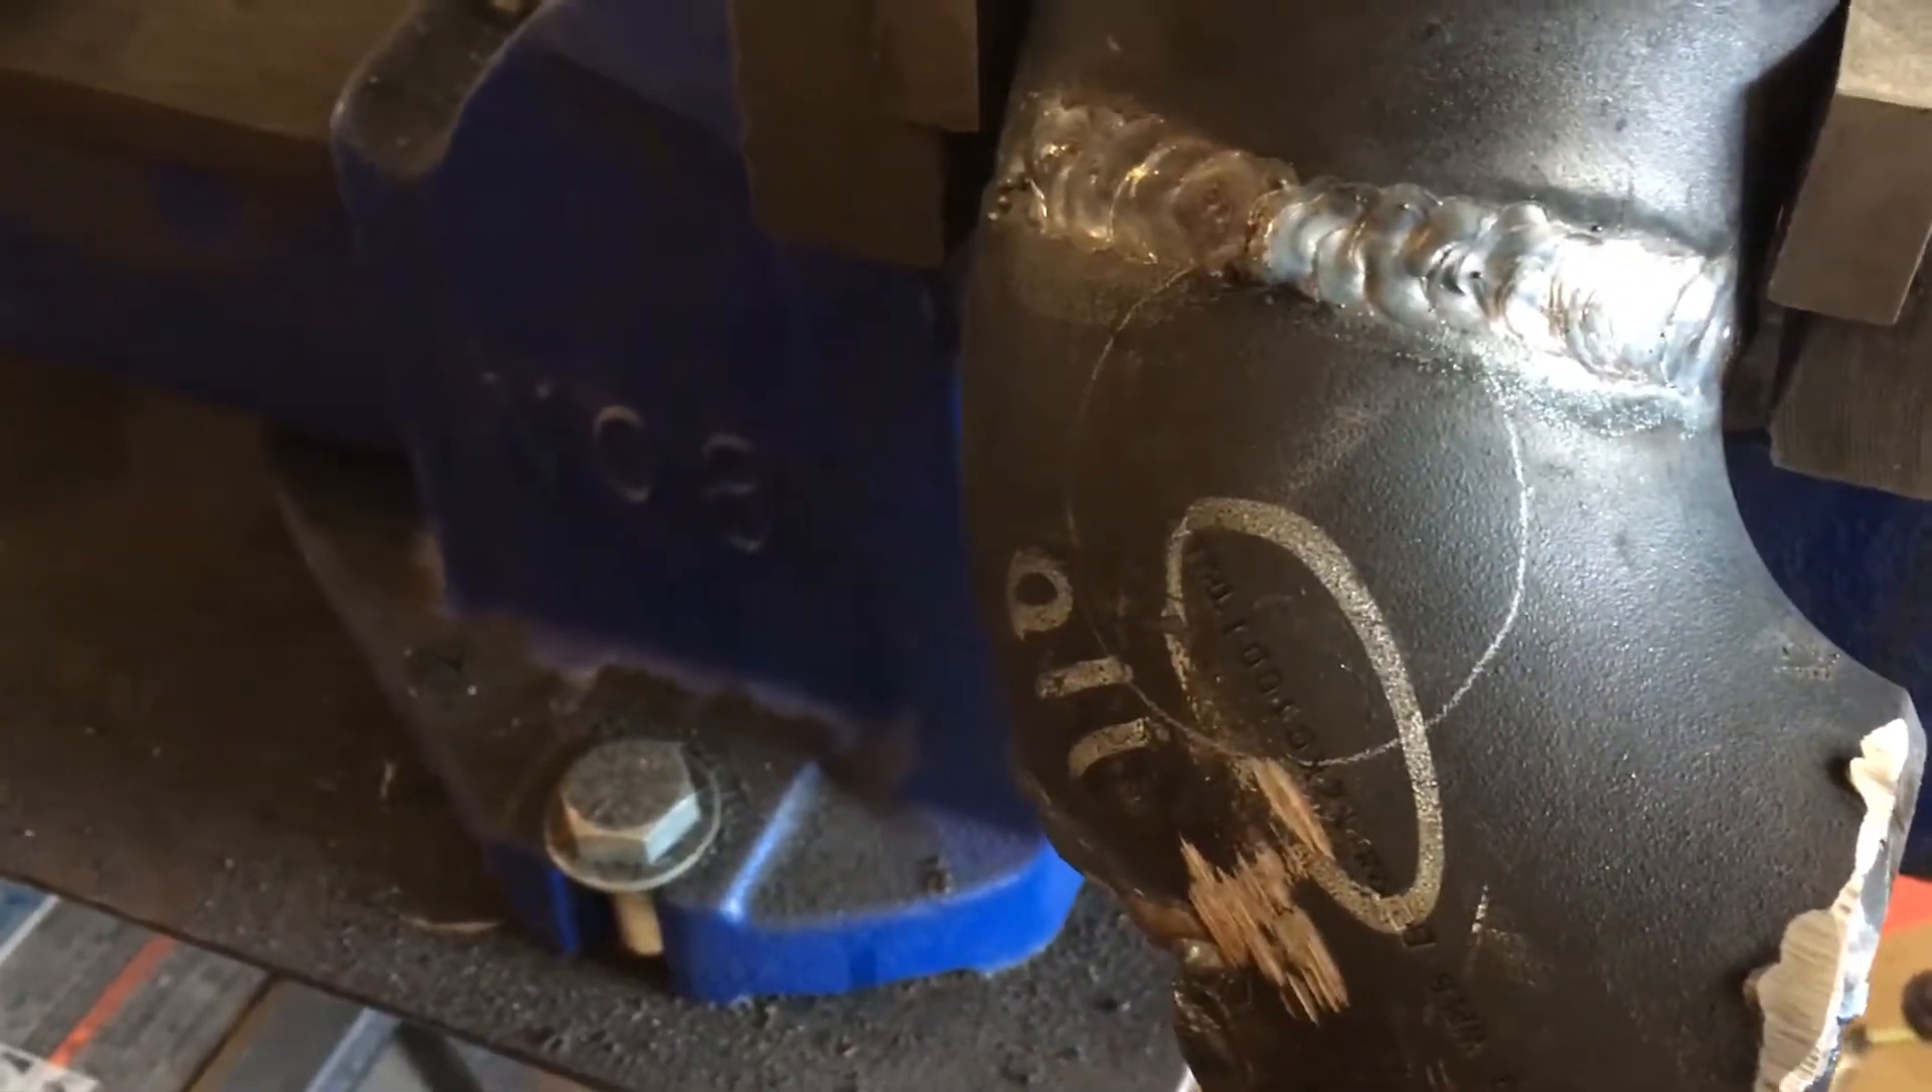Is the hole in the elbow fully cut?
No.